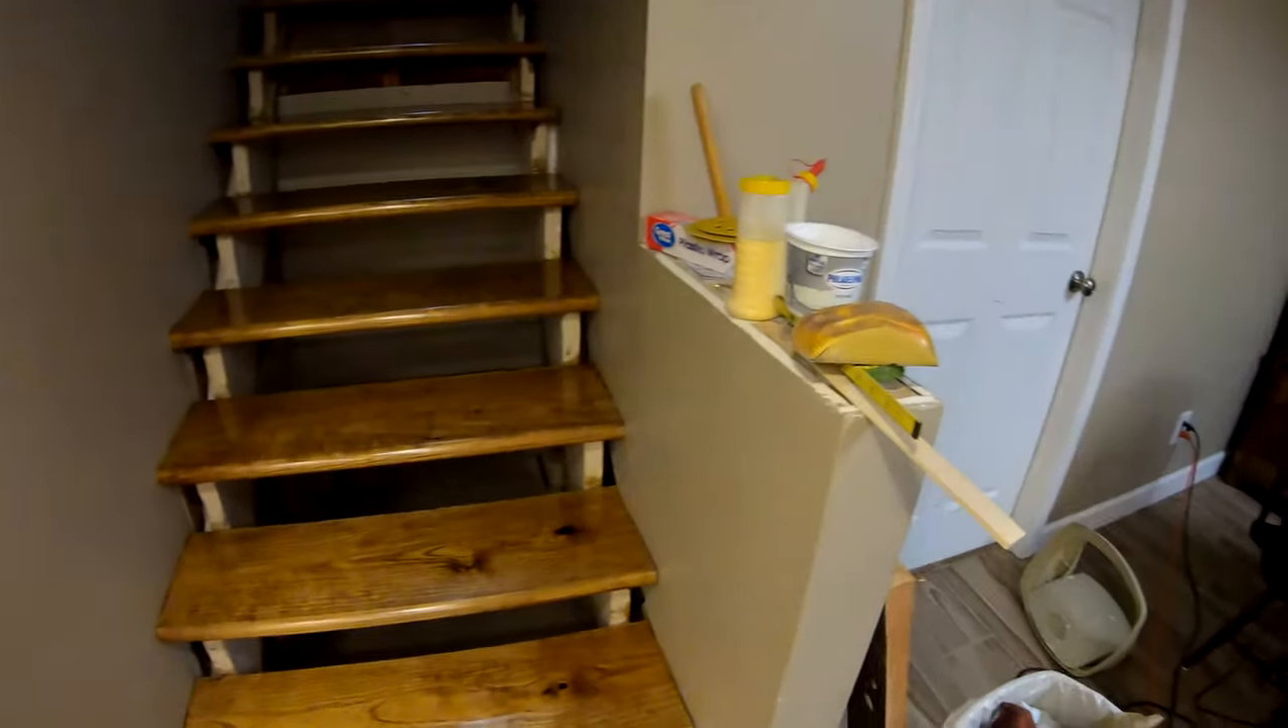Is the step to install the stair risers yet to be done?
Yes.